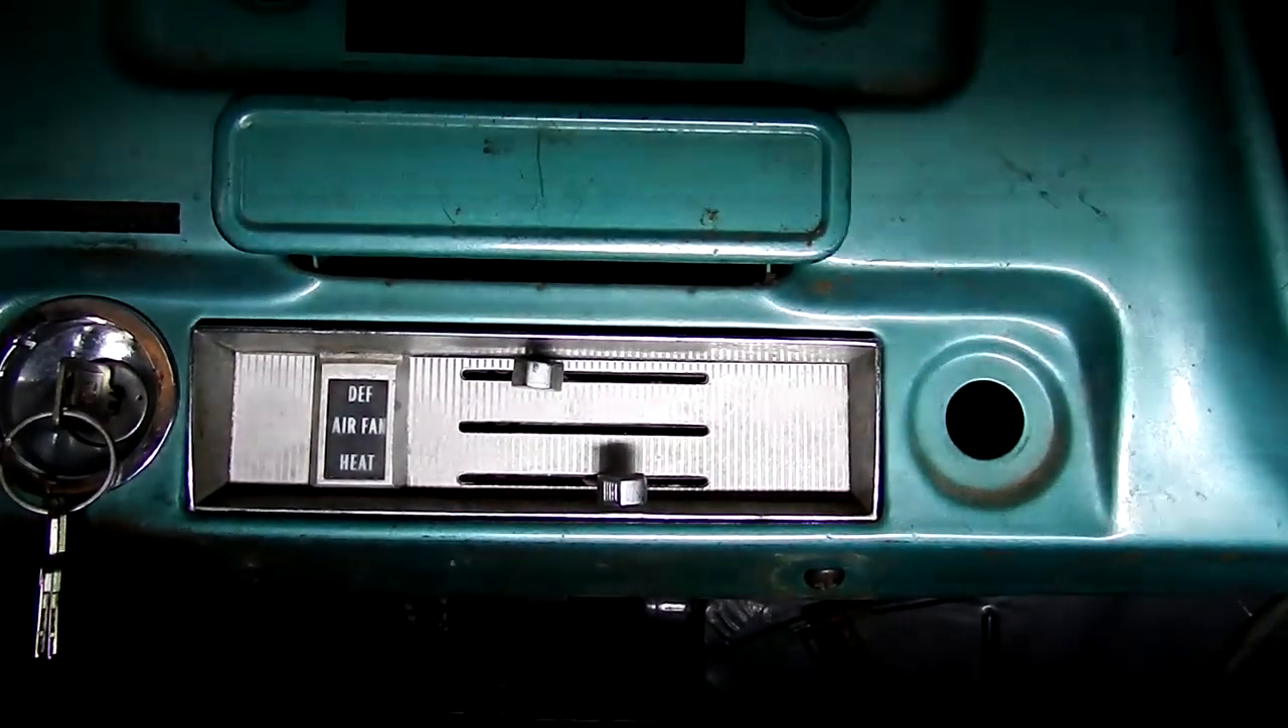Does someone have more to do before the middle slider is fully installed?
Yes.